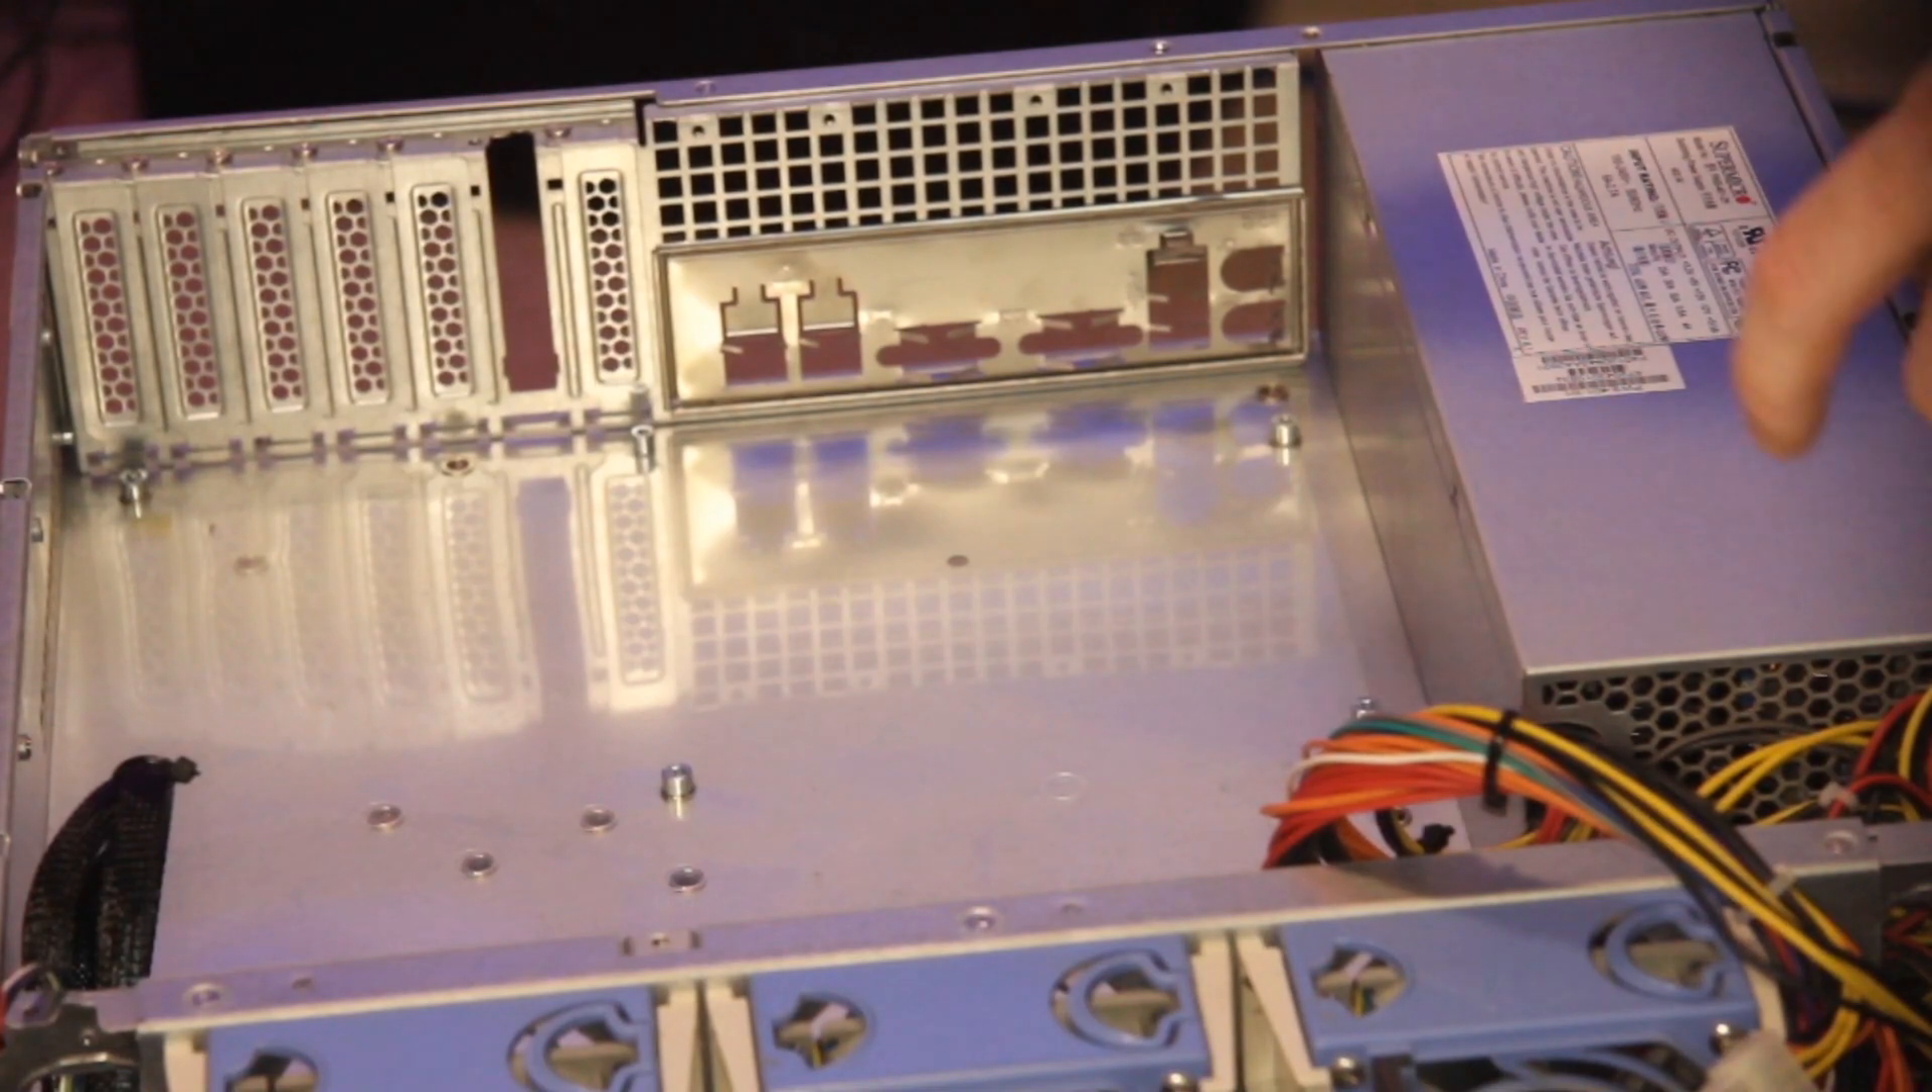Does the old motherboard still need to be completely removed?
No.